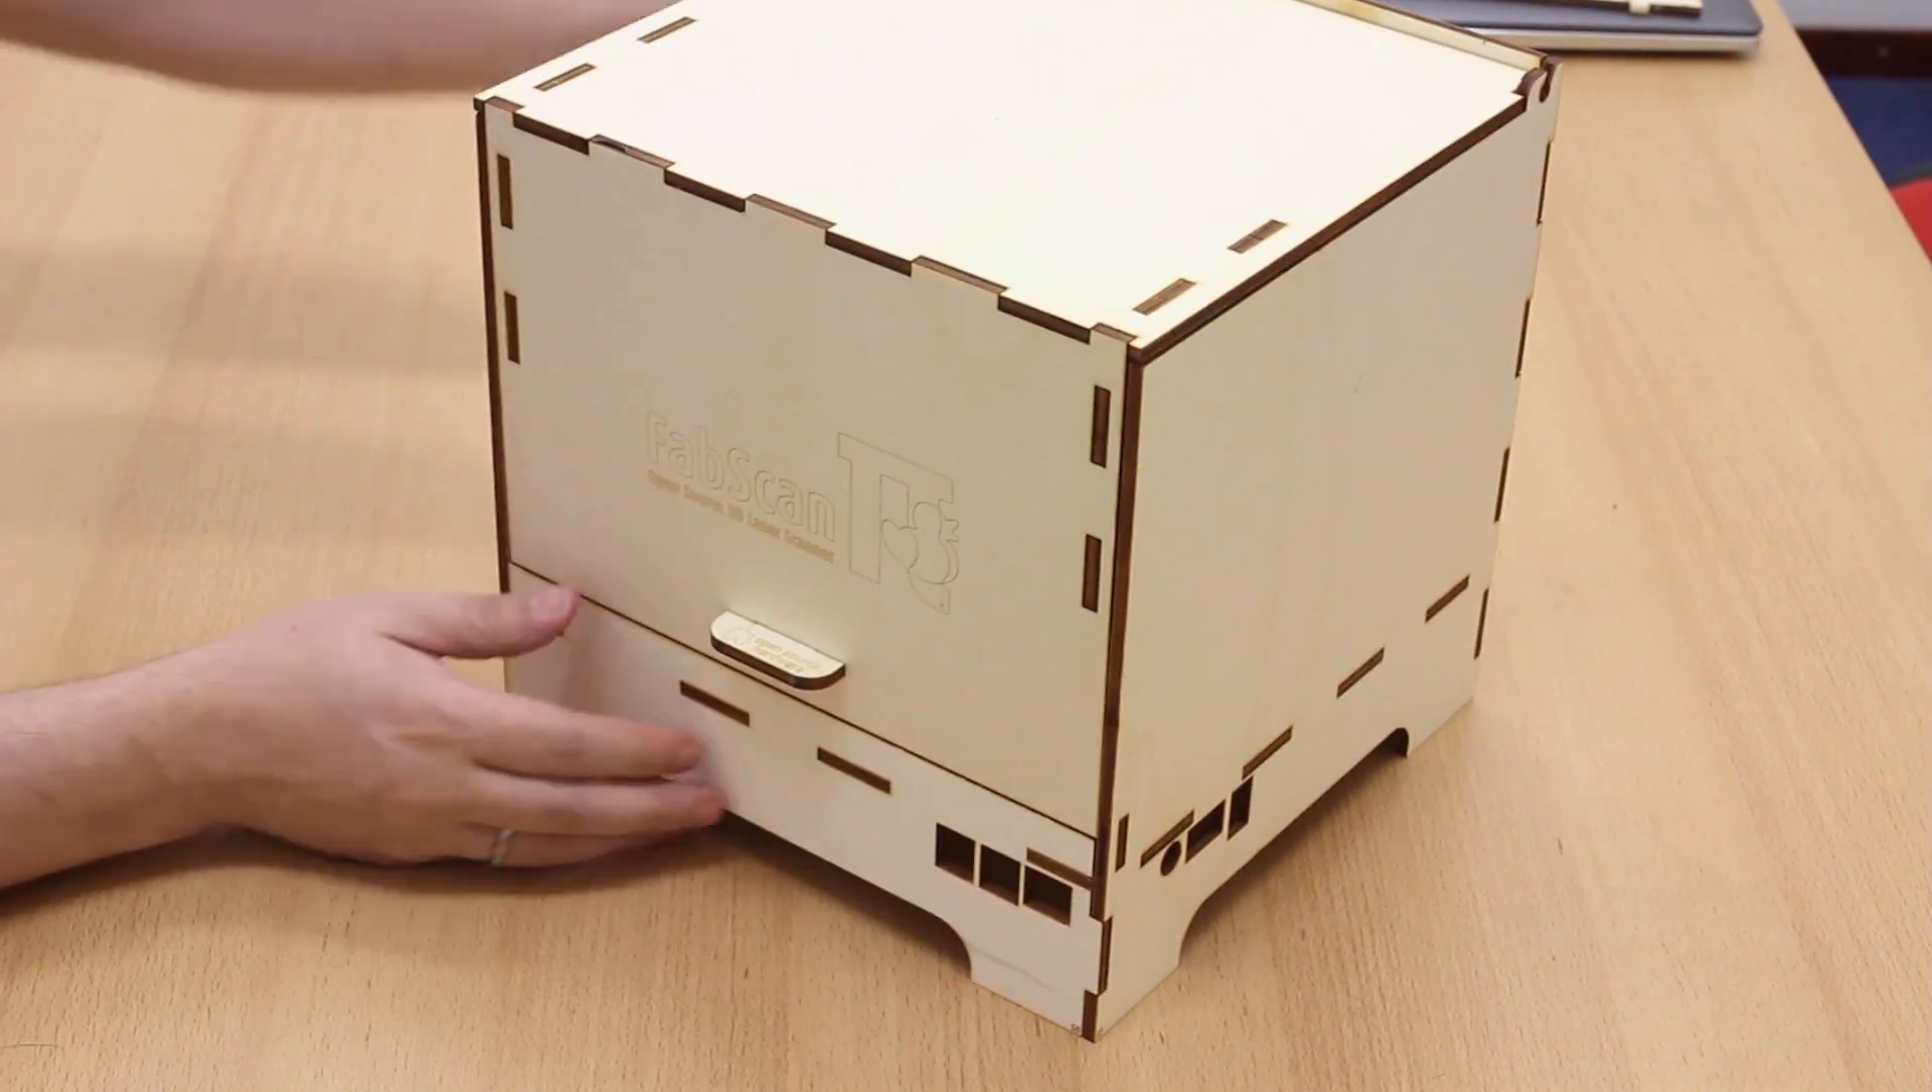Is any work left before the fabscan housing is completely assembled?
No.